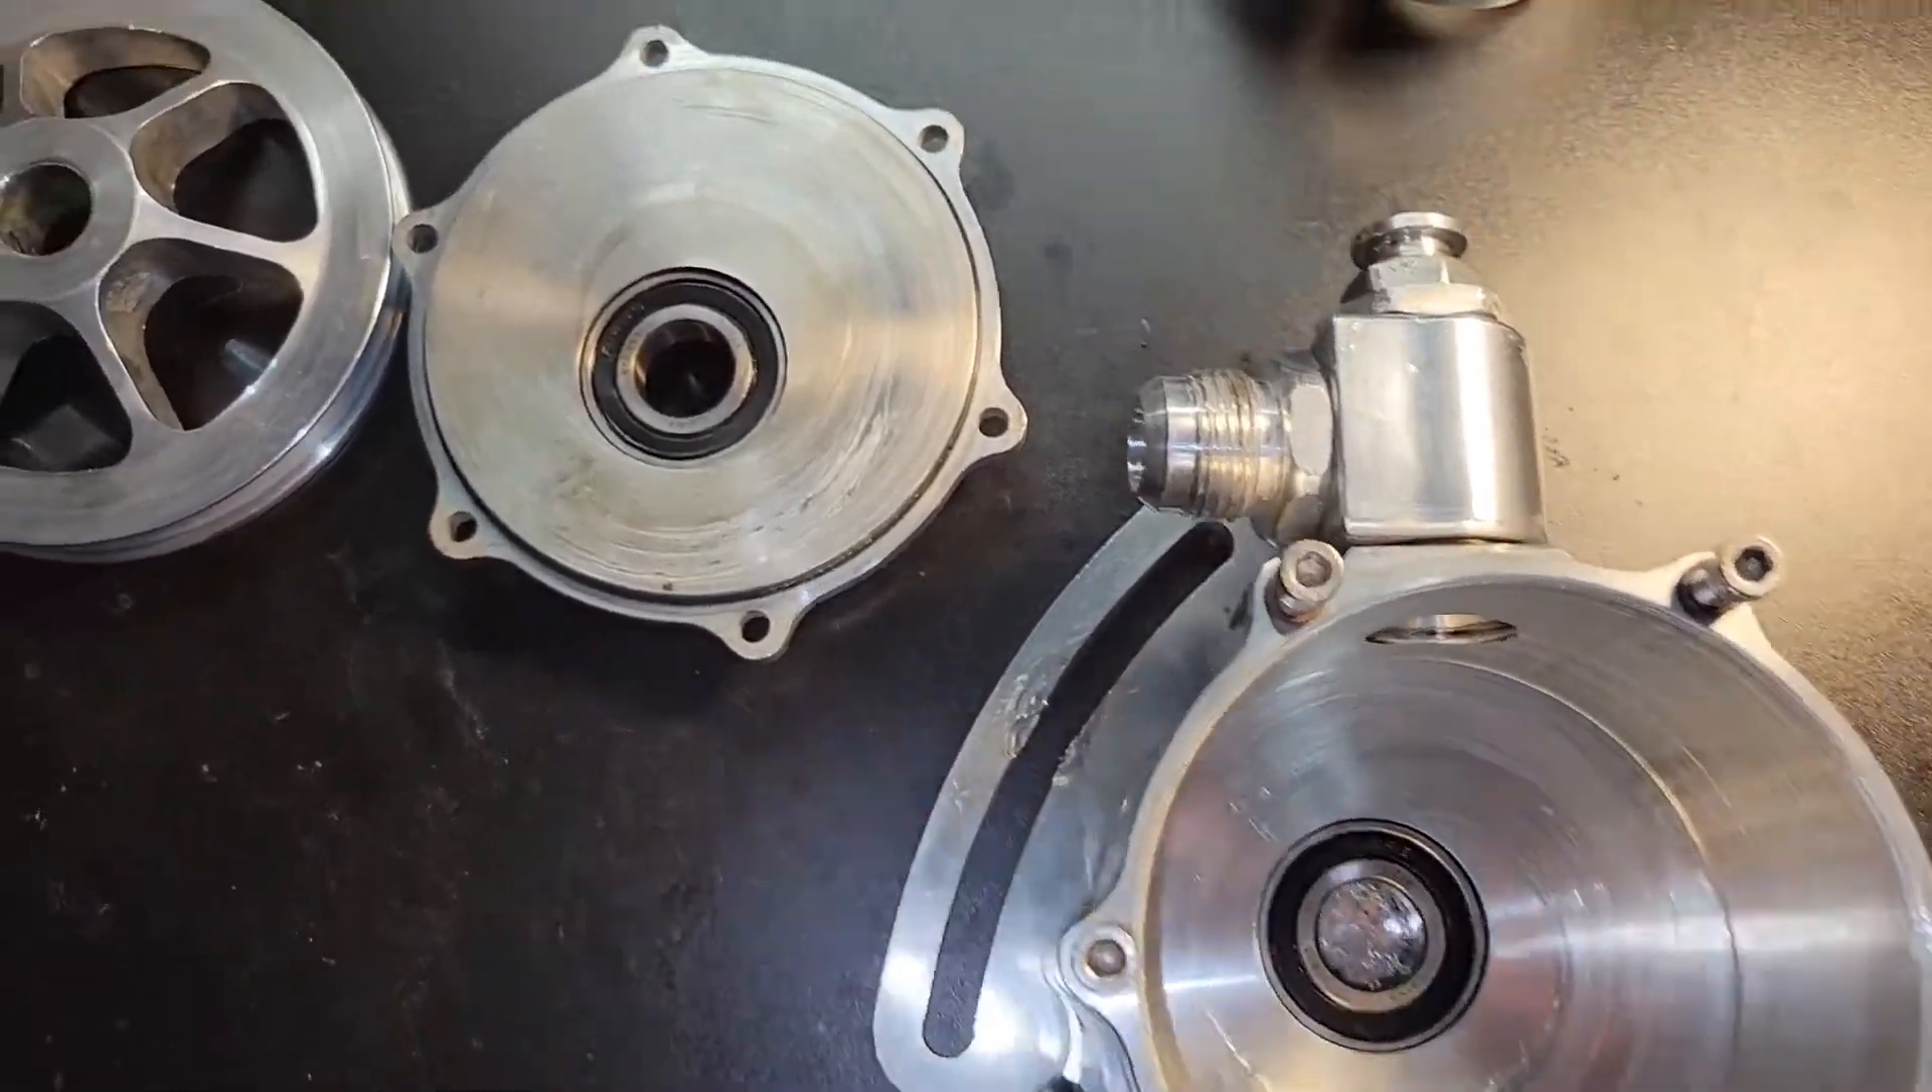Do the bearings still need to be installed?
No.